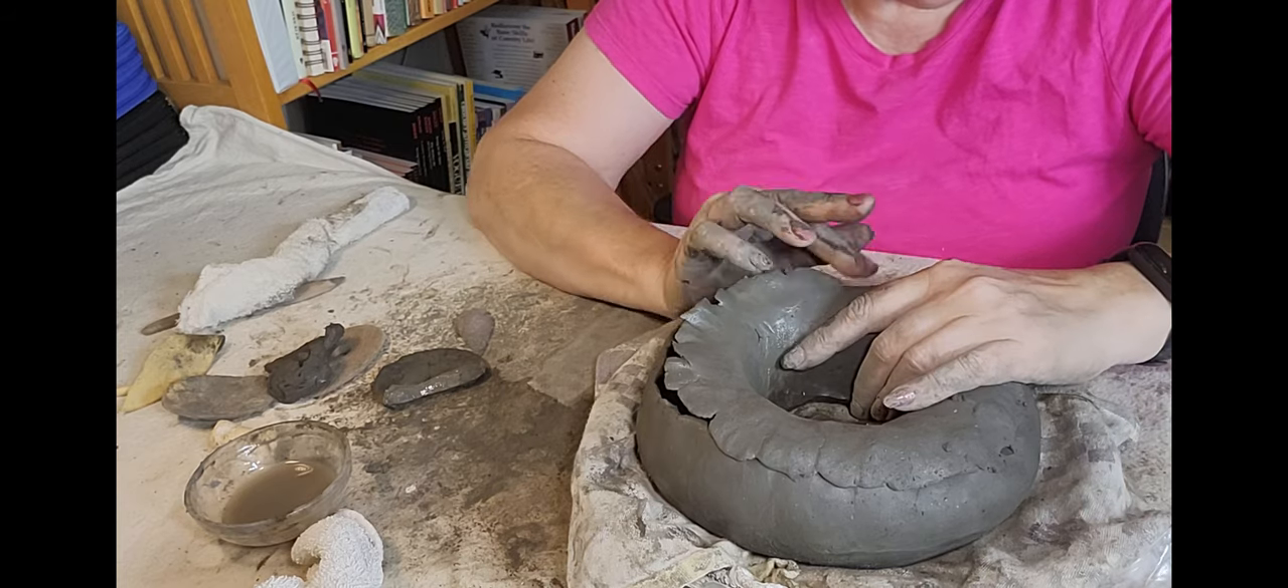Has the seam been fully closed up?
No.